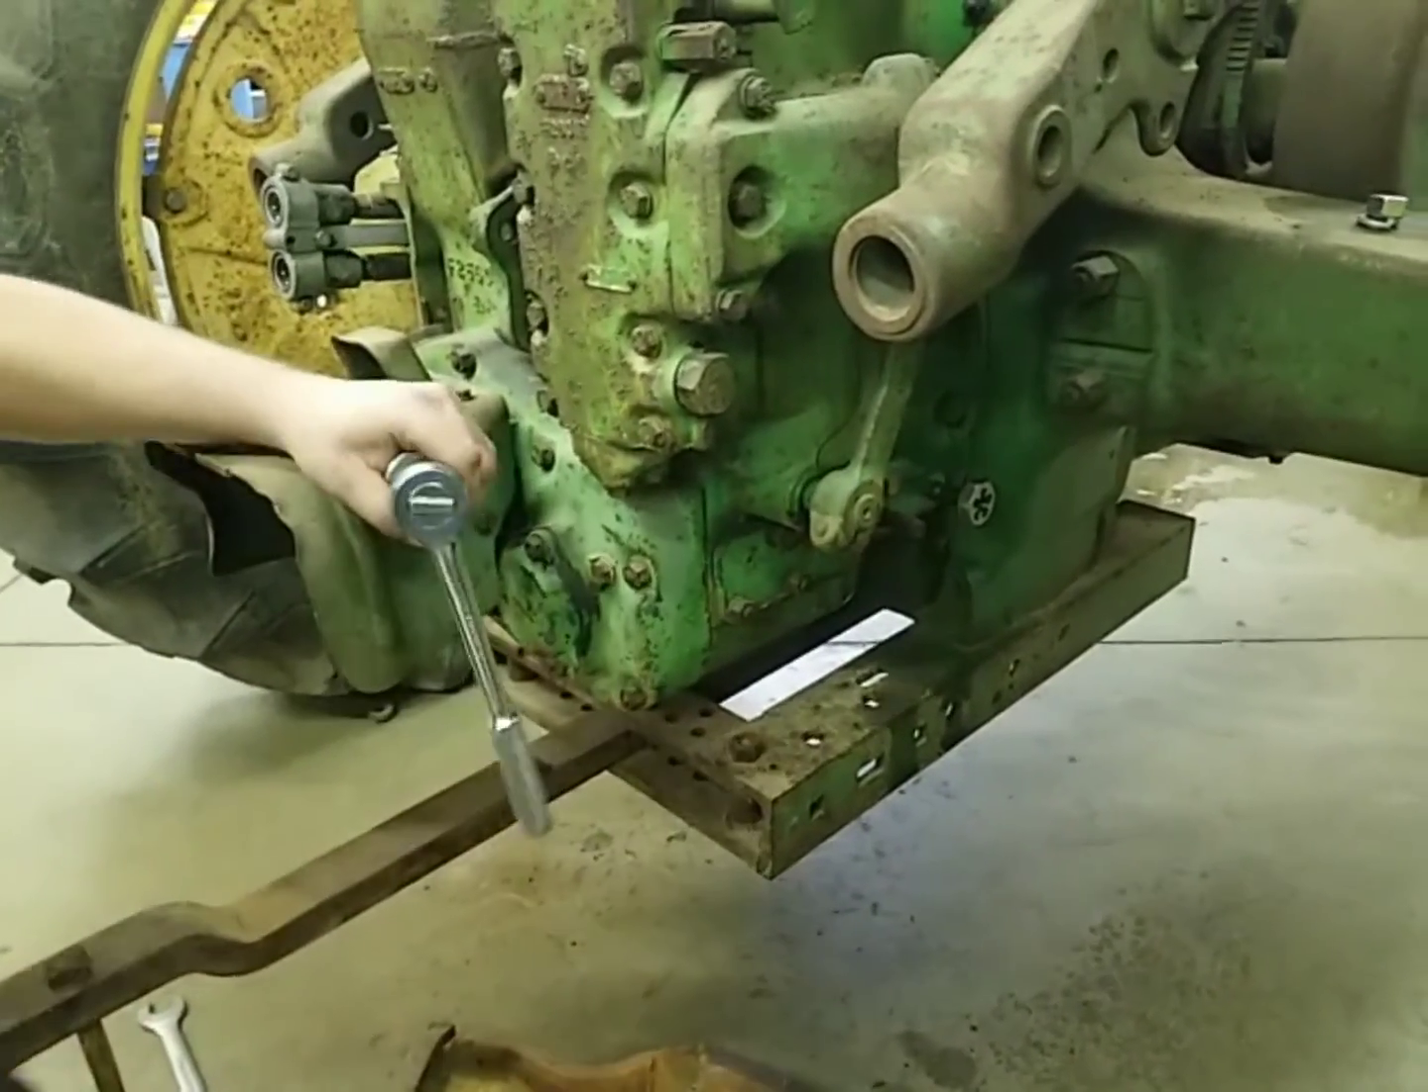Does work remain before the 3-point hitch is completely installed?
Yes.